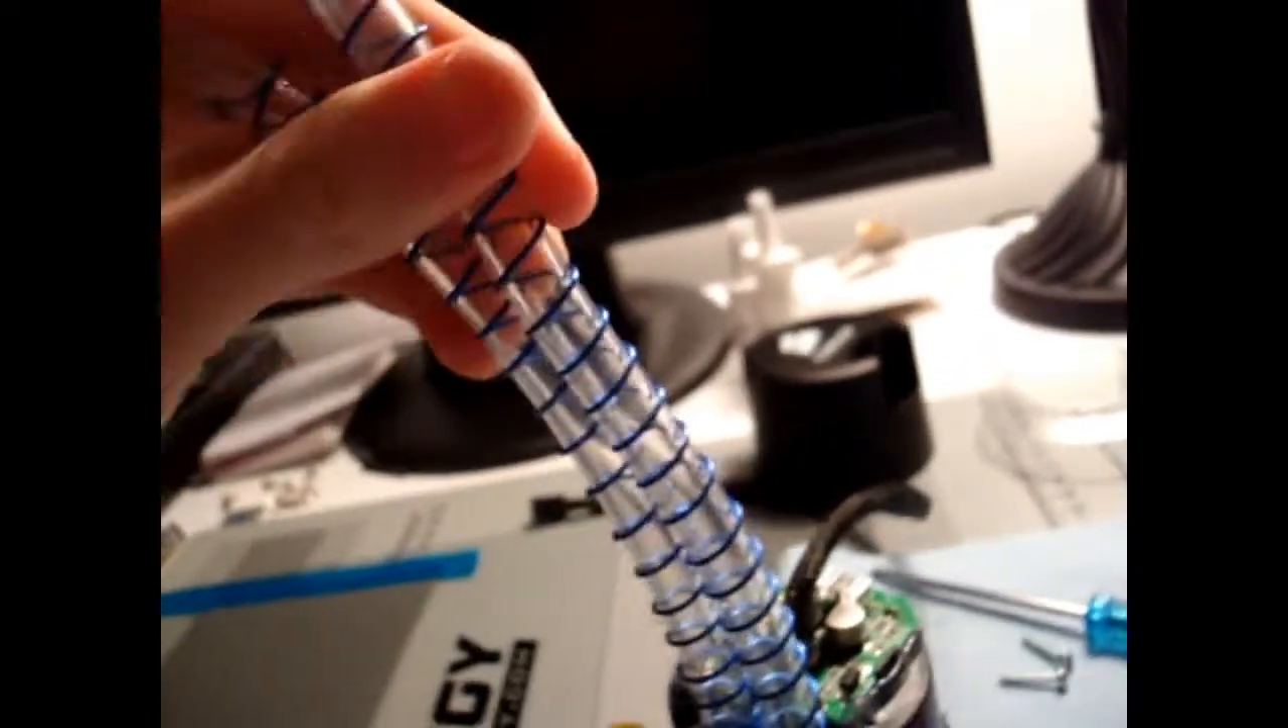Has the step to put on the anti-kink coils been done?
Yes.